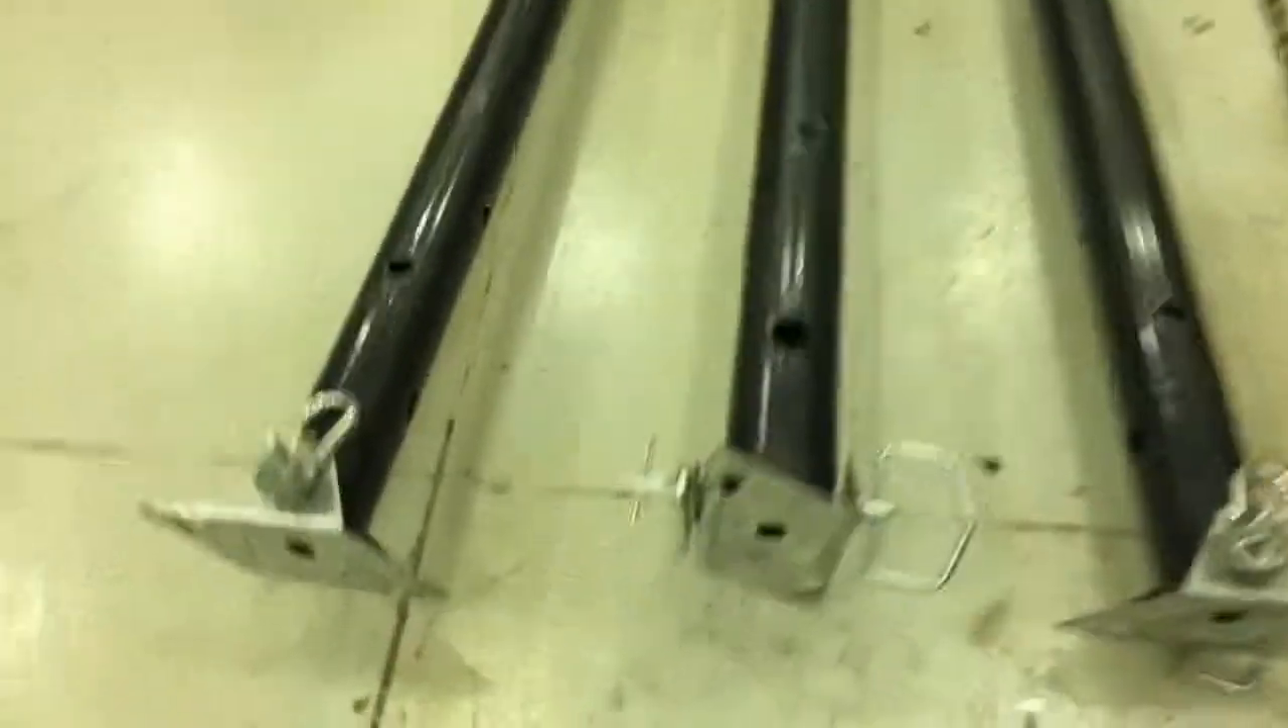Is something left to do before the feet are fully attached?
No.